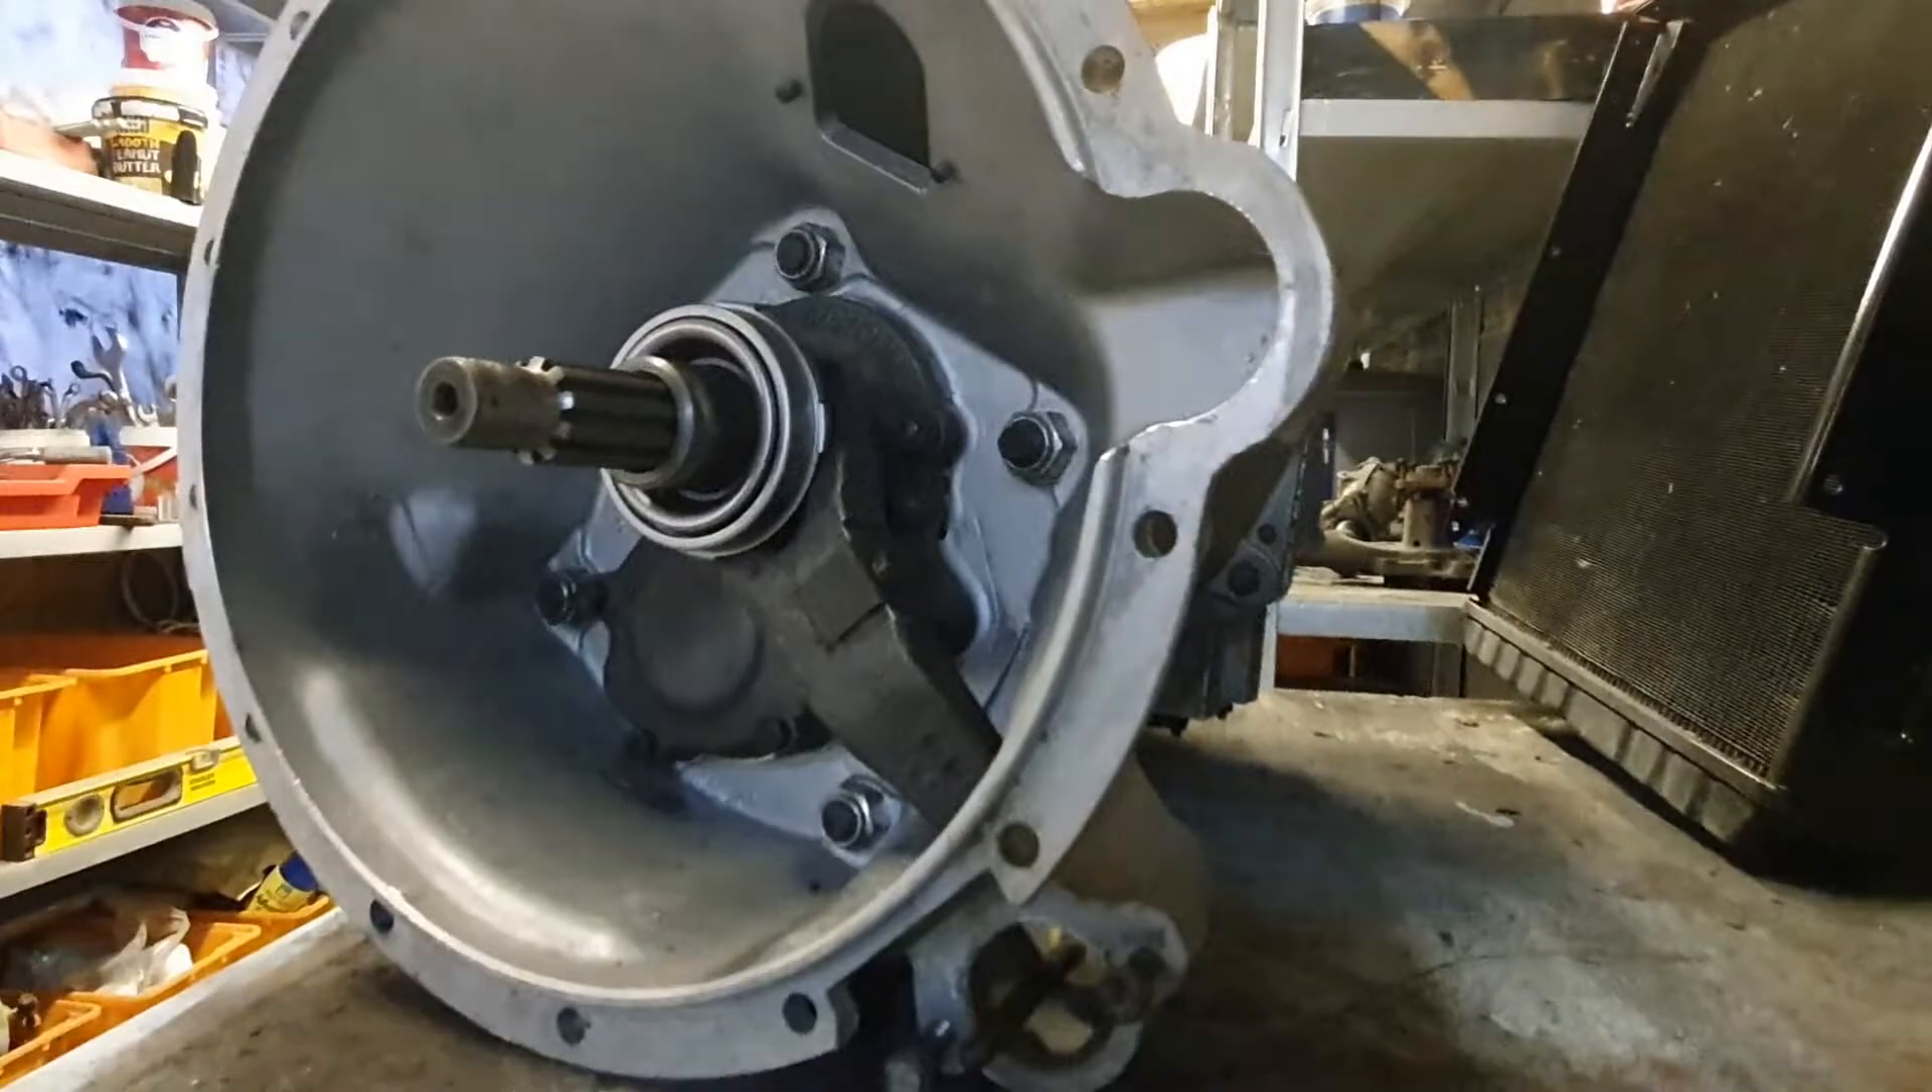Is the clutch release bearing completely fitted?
Yes.